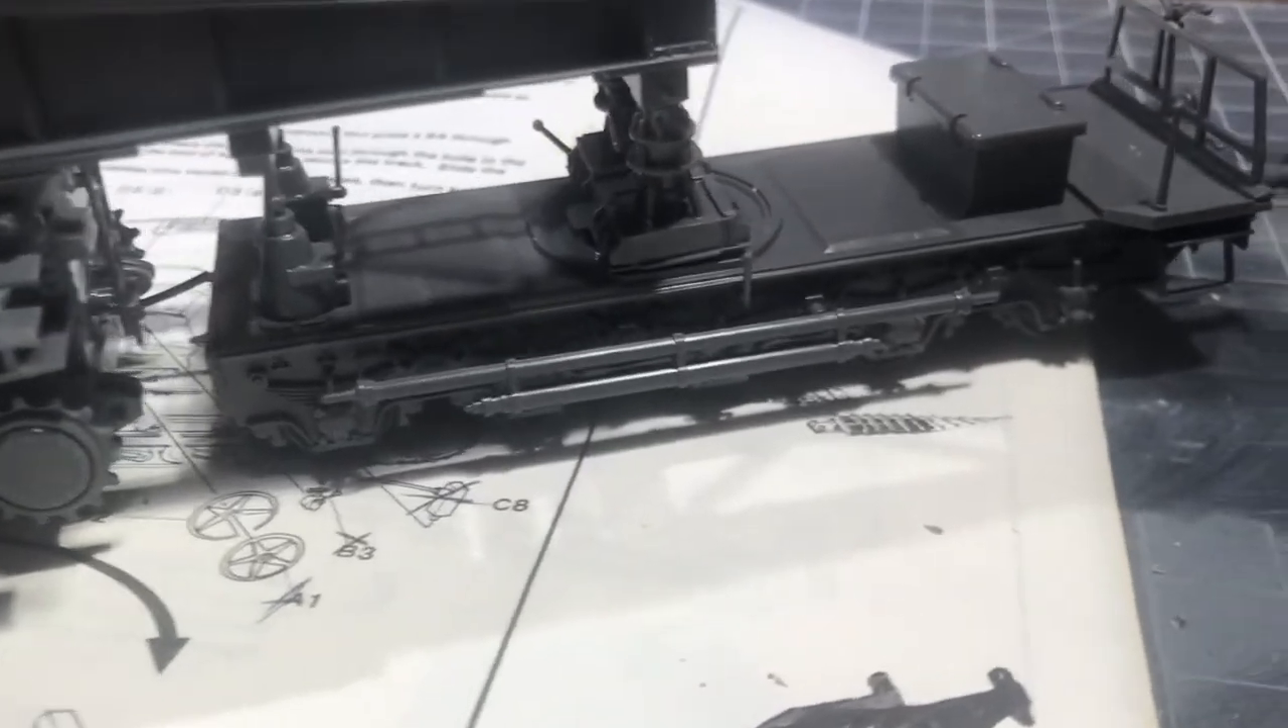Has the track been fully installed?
No.